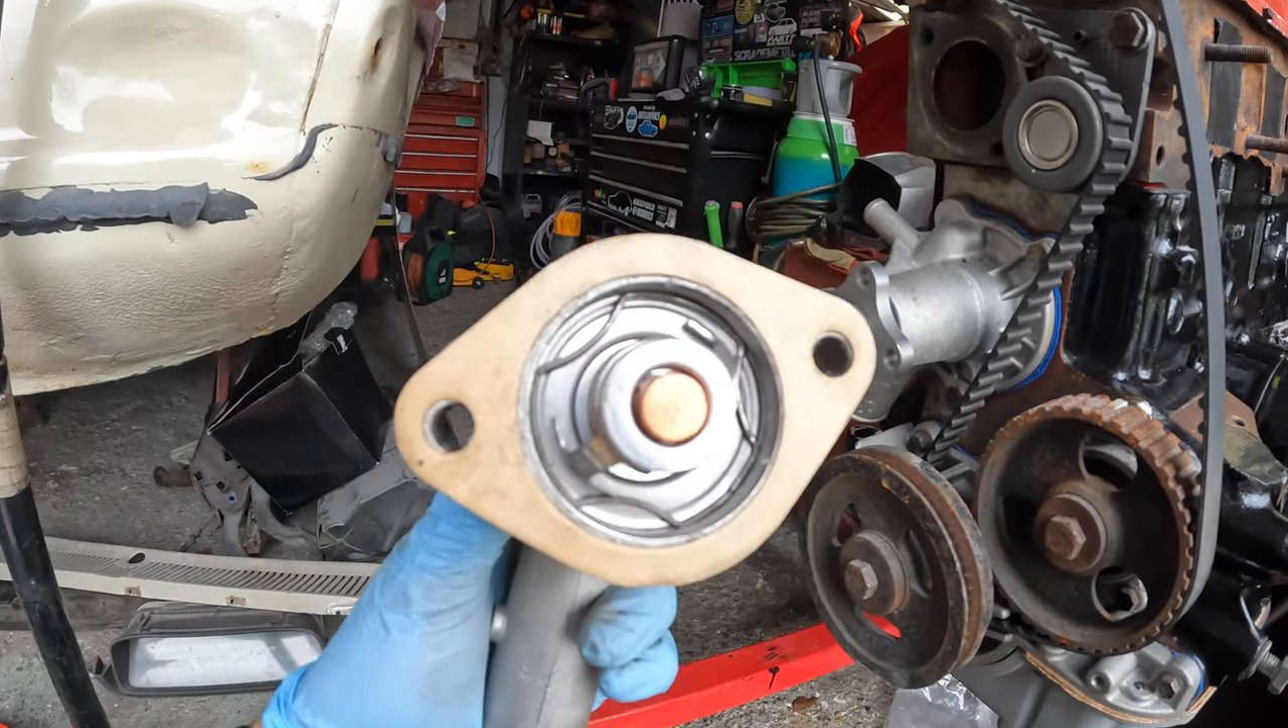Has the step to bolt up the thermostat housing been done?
No.